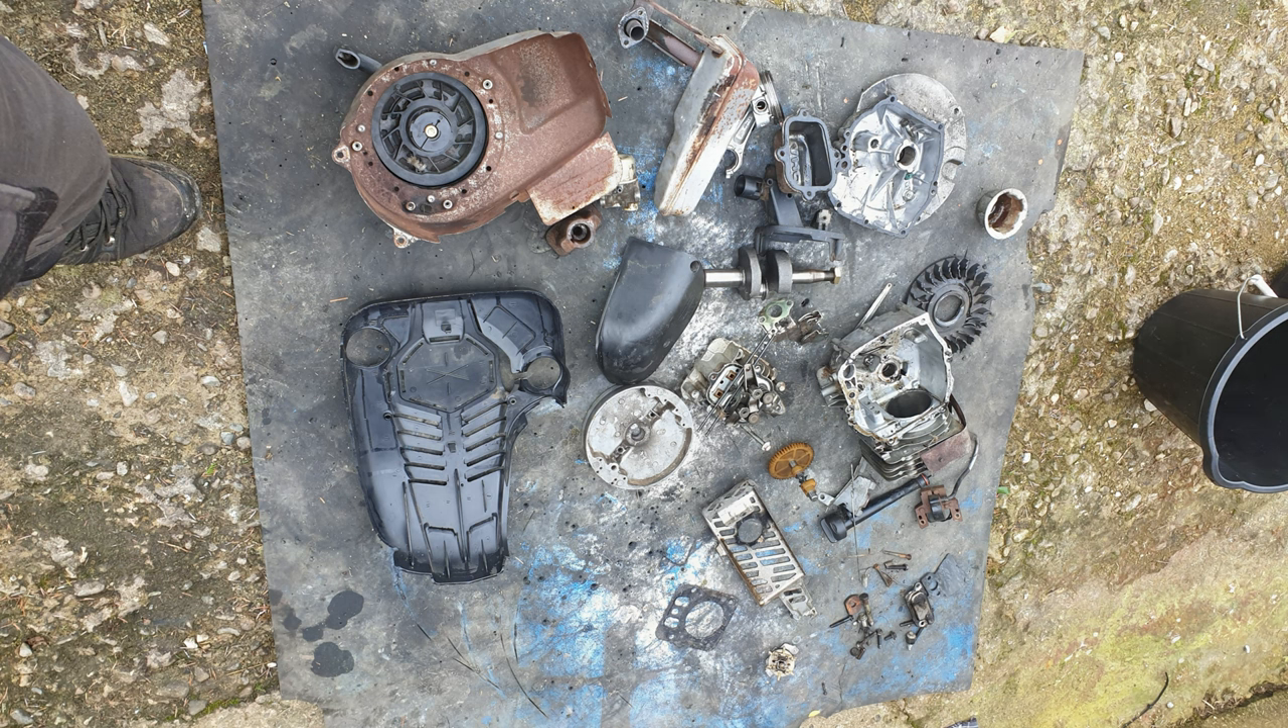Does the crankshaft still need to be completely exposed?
No.